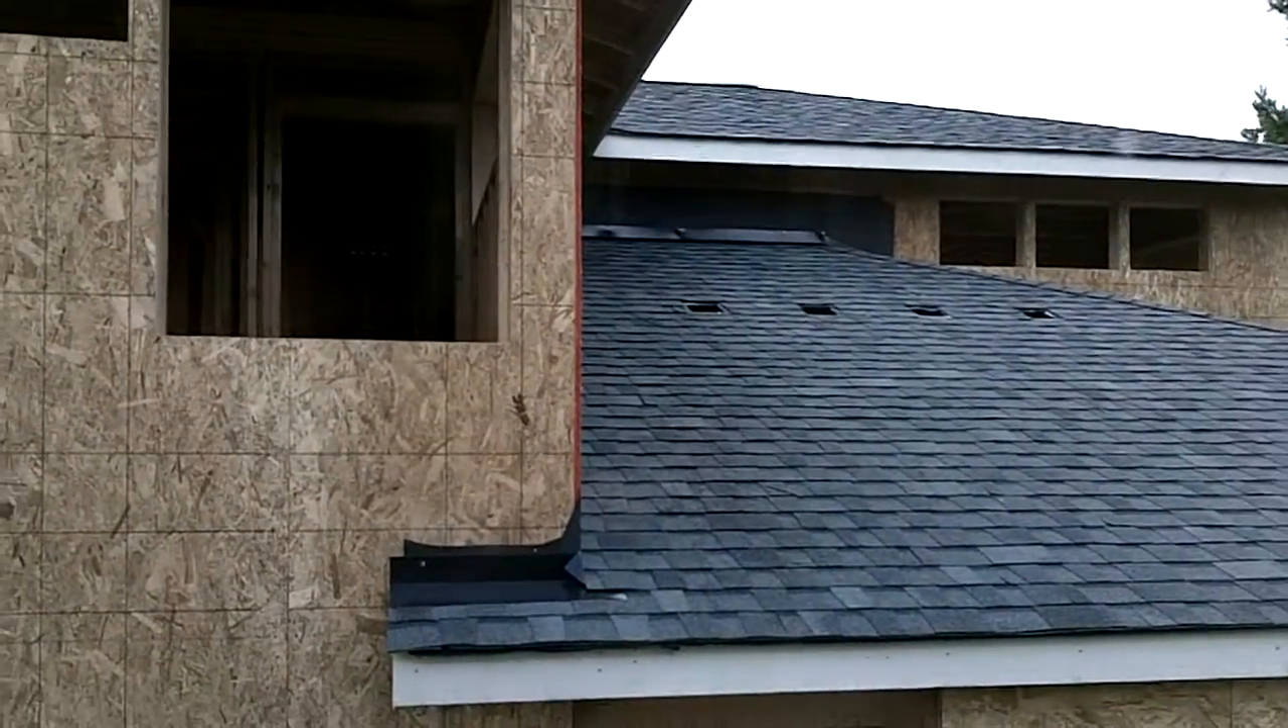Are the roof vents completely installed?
No.